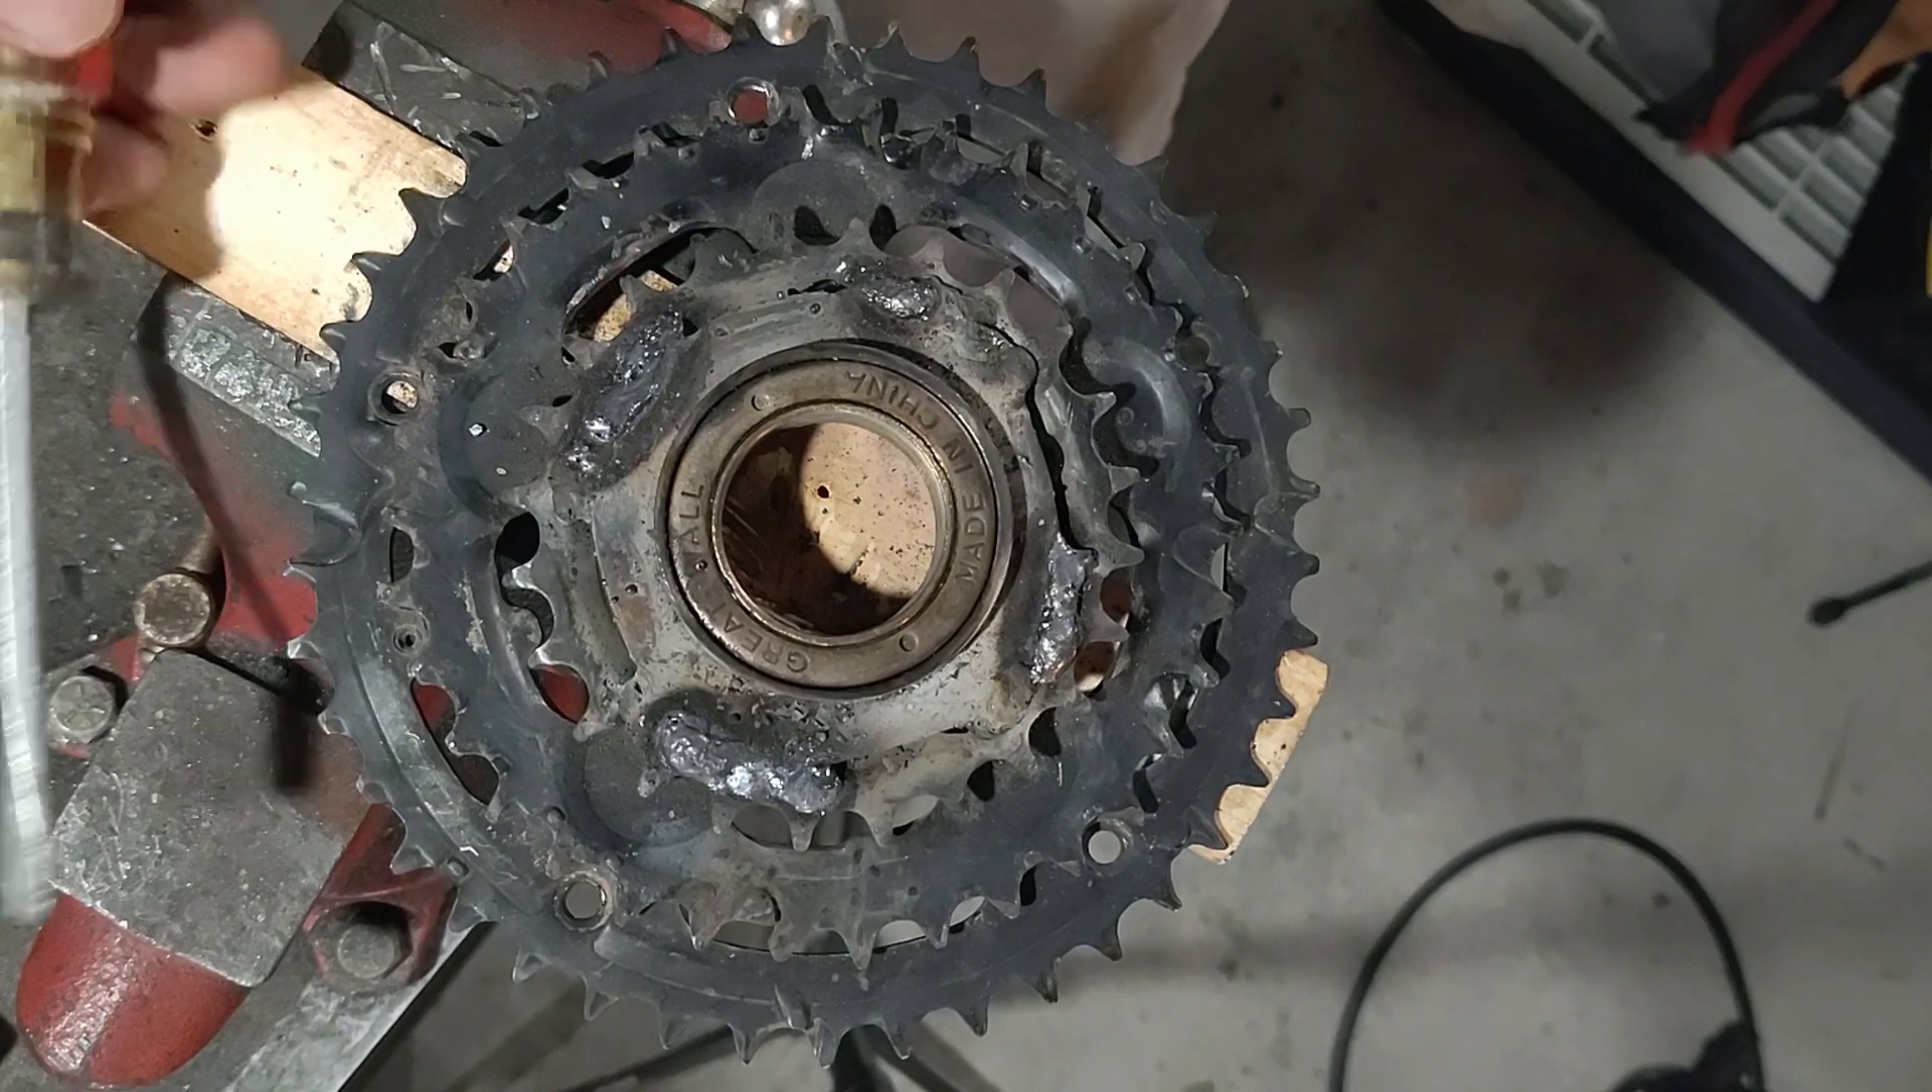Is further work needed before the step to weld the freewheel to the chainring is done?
No.